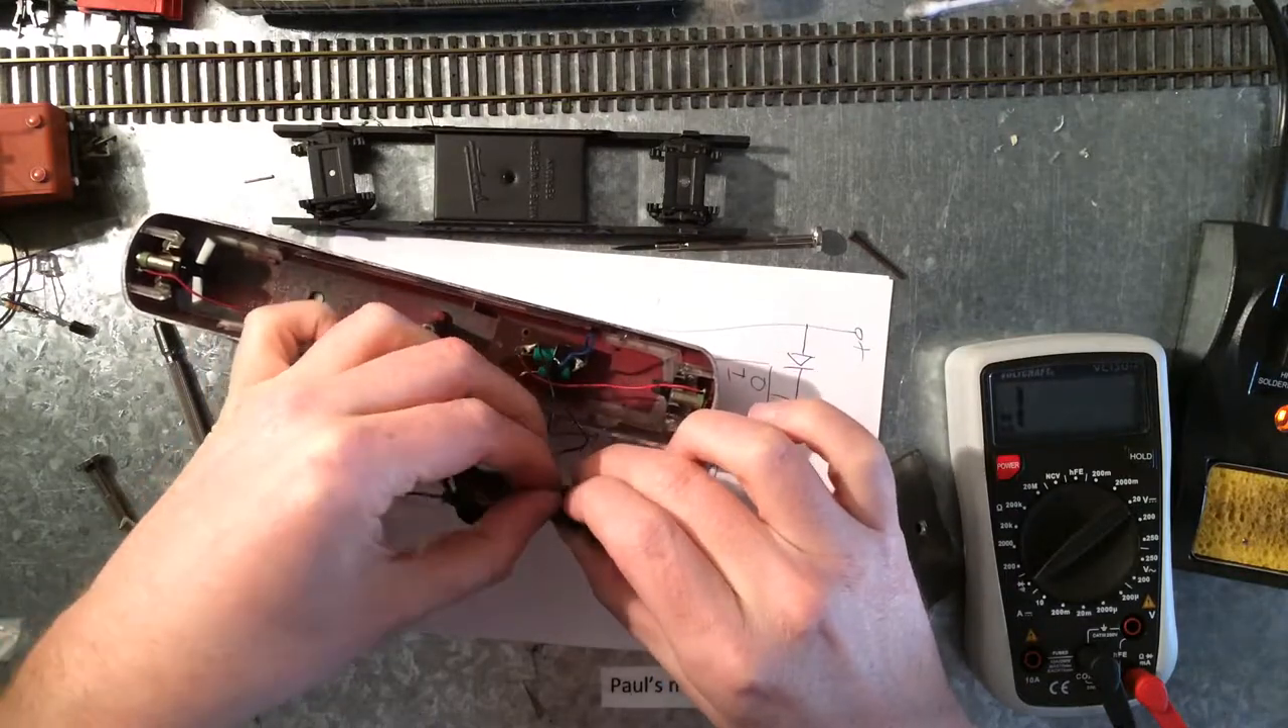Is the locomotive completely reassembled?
No.